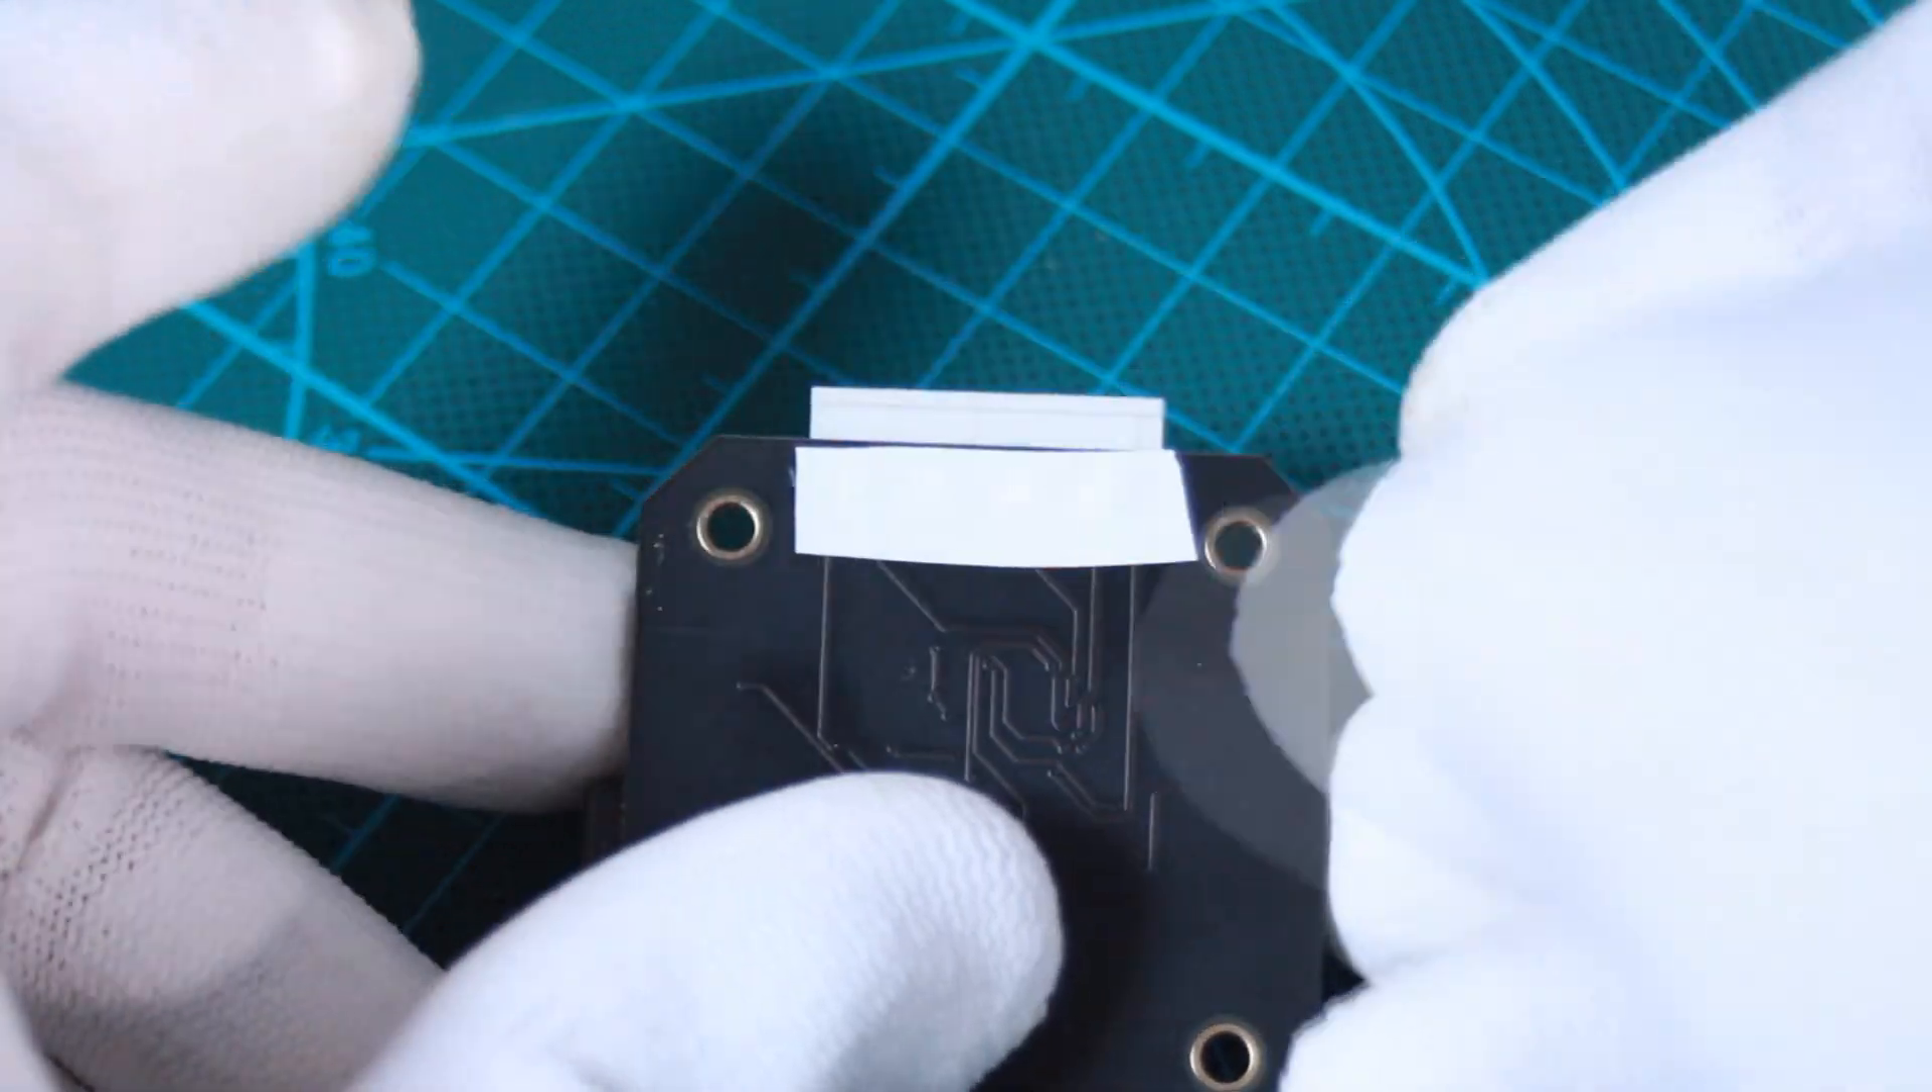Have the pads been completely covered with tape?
Yes.